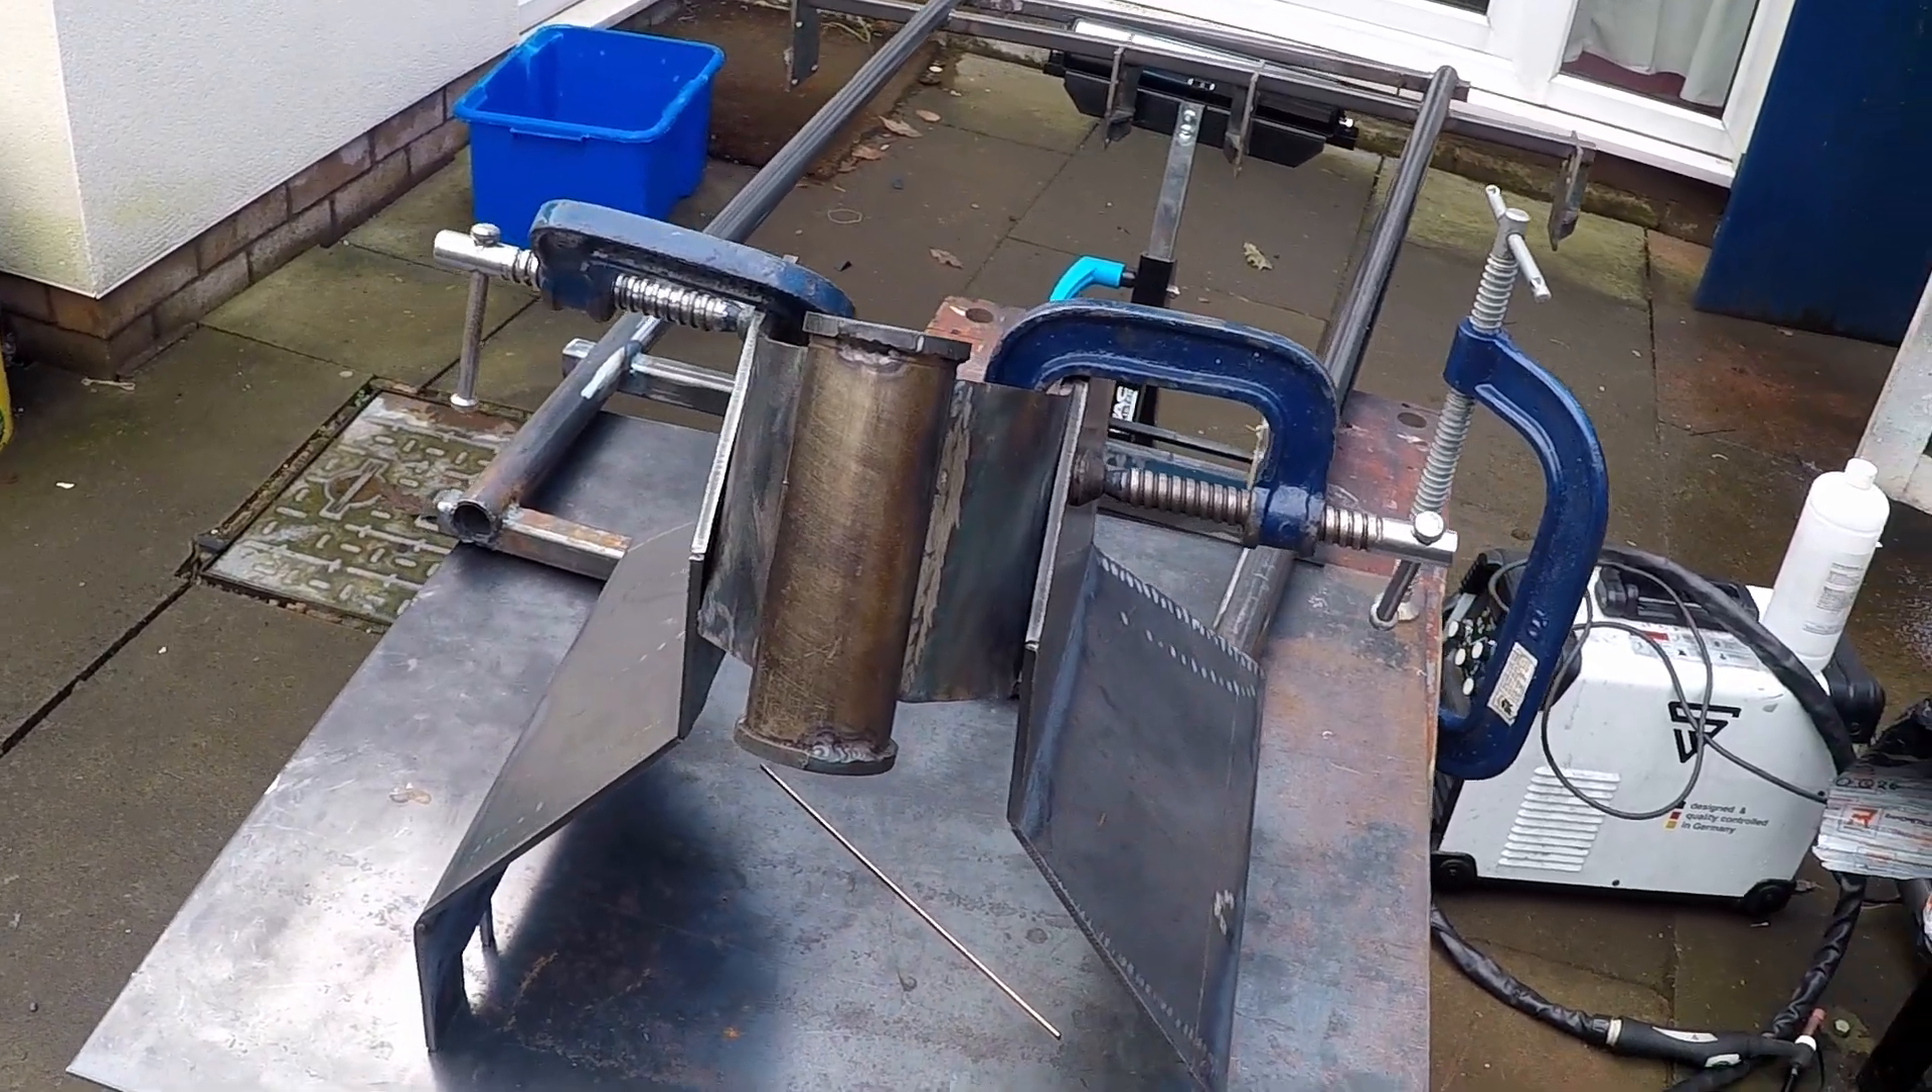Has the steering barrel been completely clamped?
Yes.